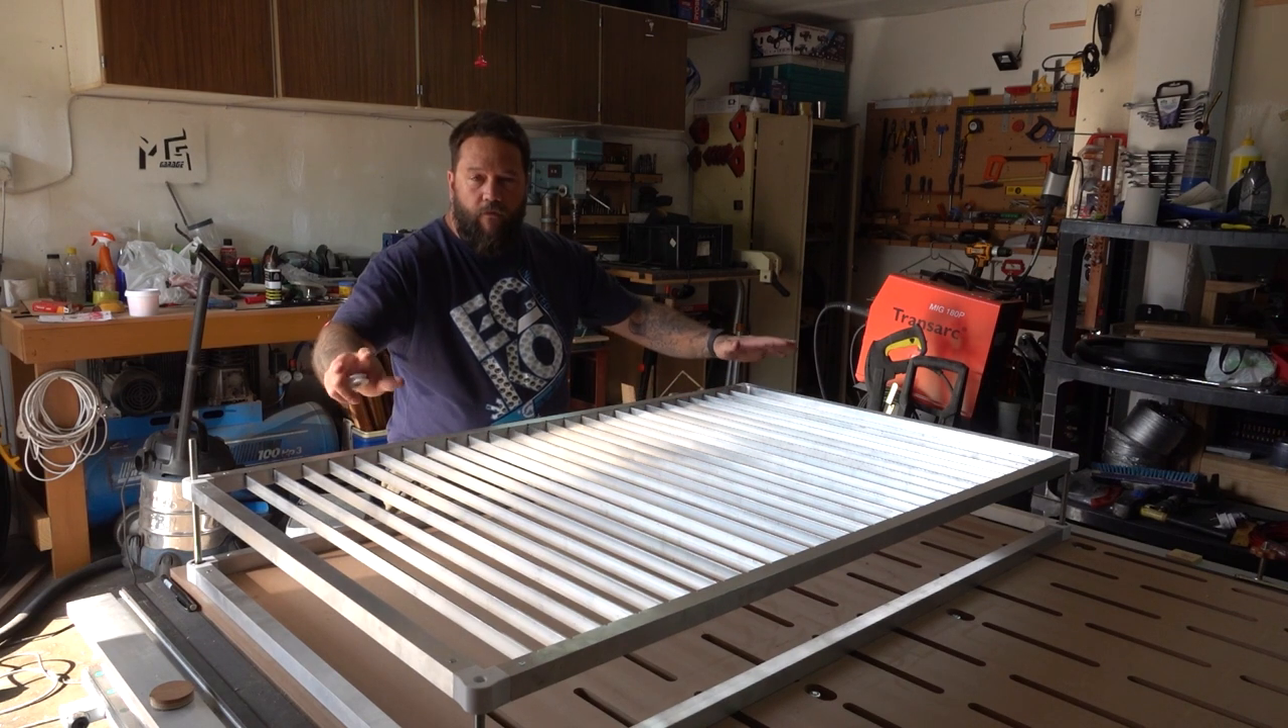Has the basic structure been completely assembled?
Yes.